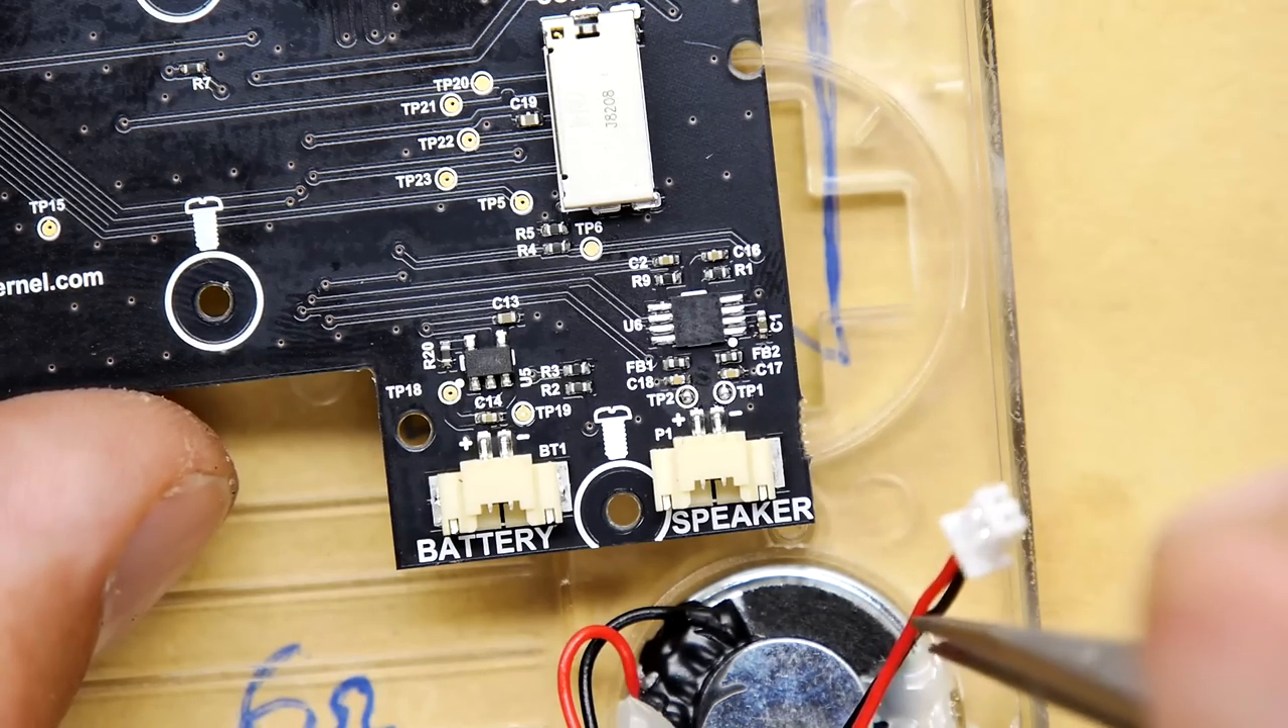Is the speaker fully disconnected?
Yes.